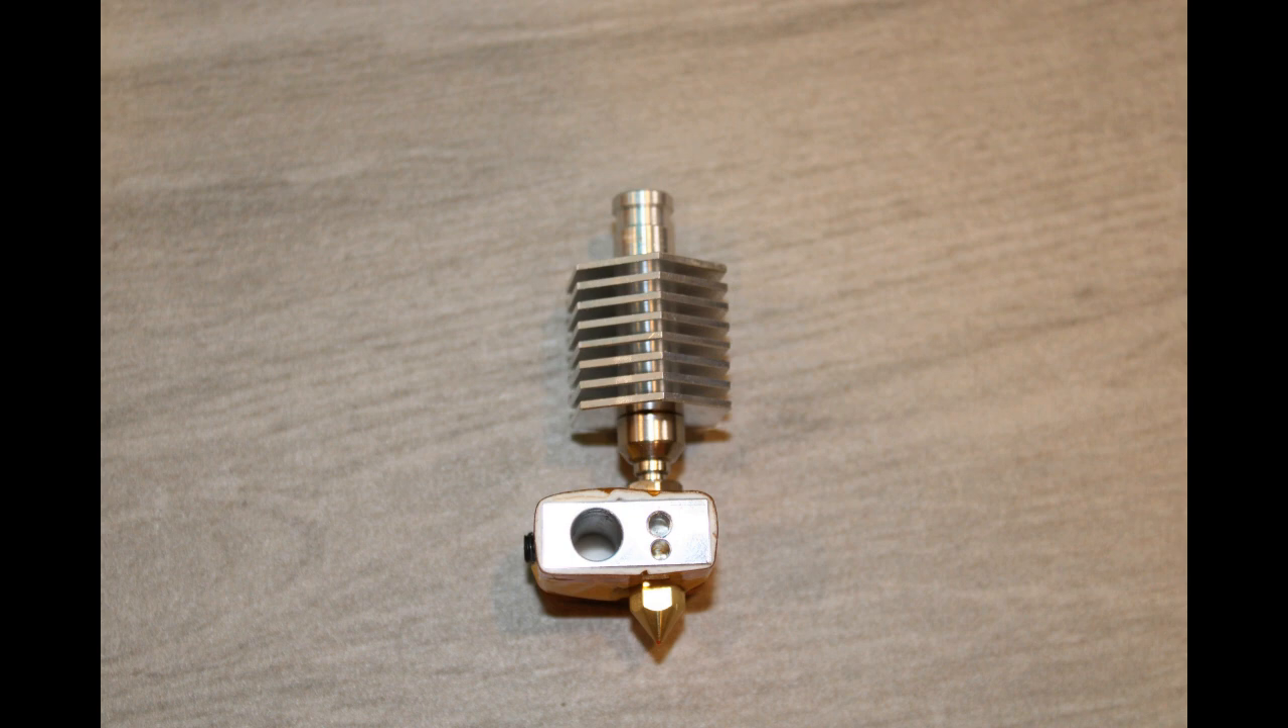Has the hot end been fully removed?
Yes.